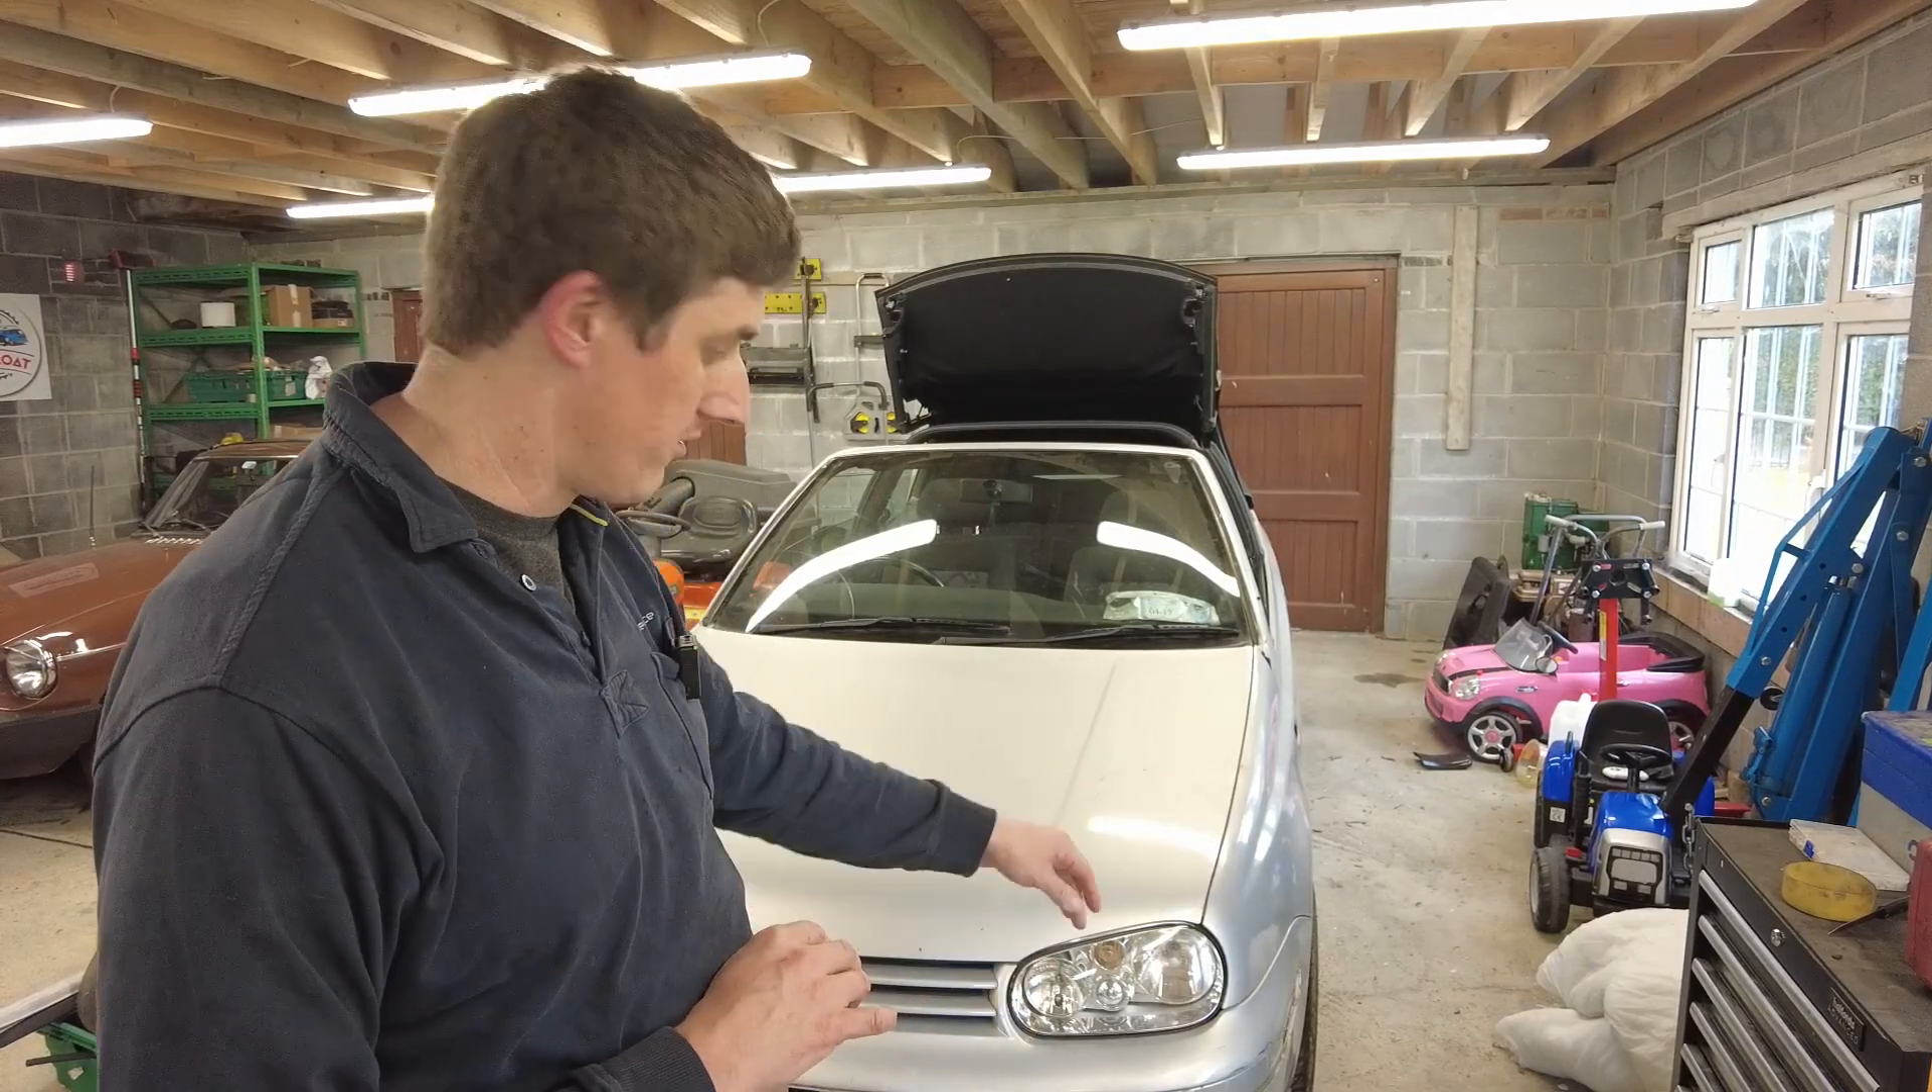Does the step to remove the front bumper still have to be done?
Yes.